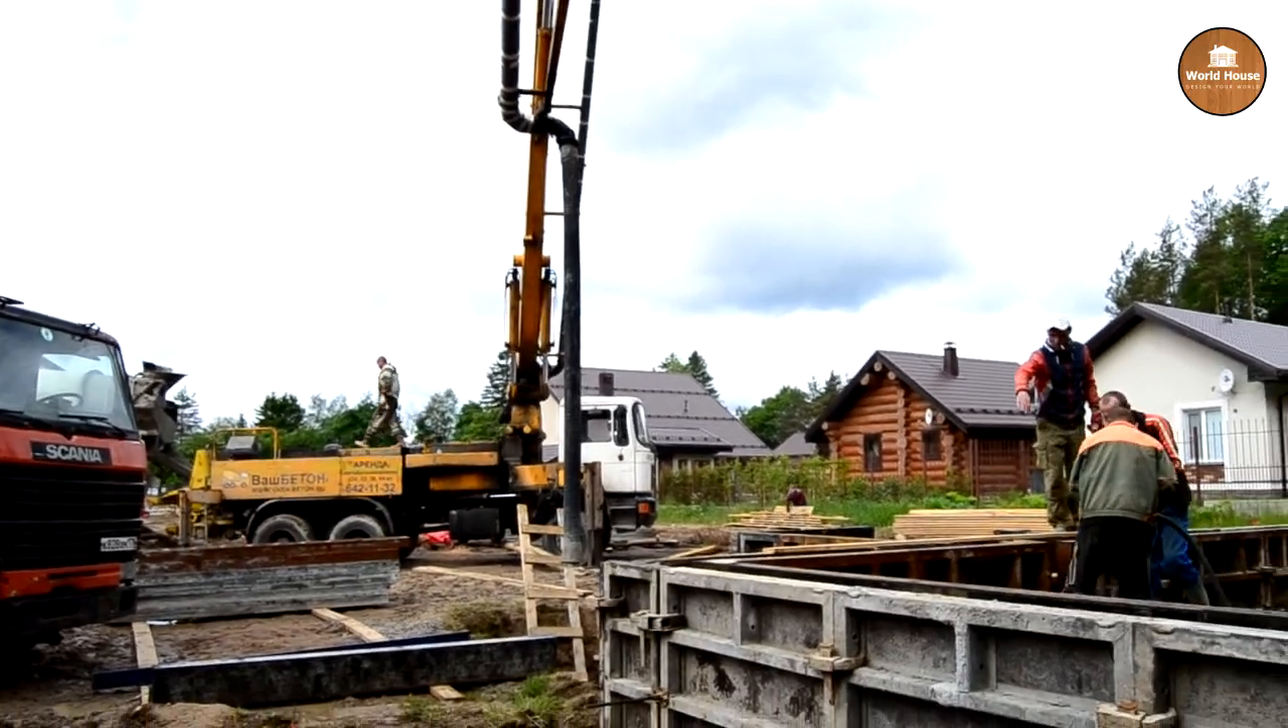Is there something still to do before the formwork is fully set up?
No.